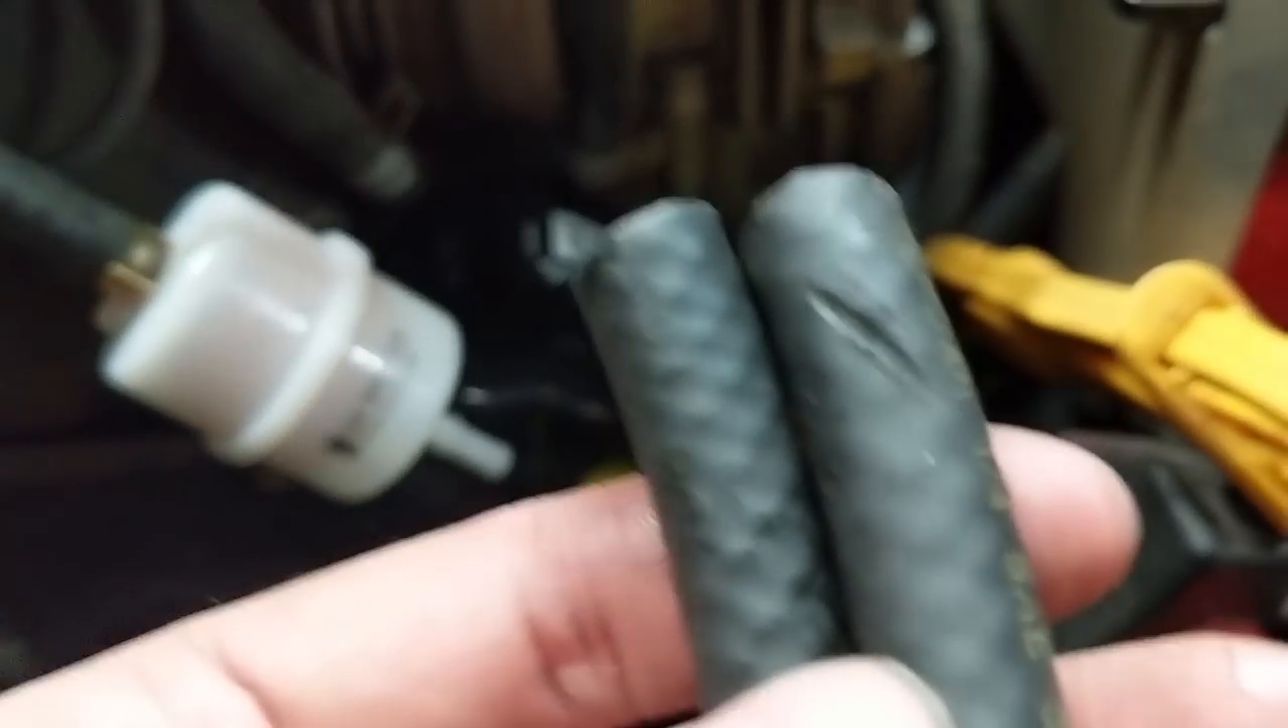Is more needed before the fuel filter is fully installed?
Yes.